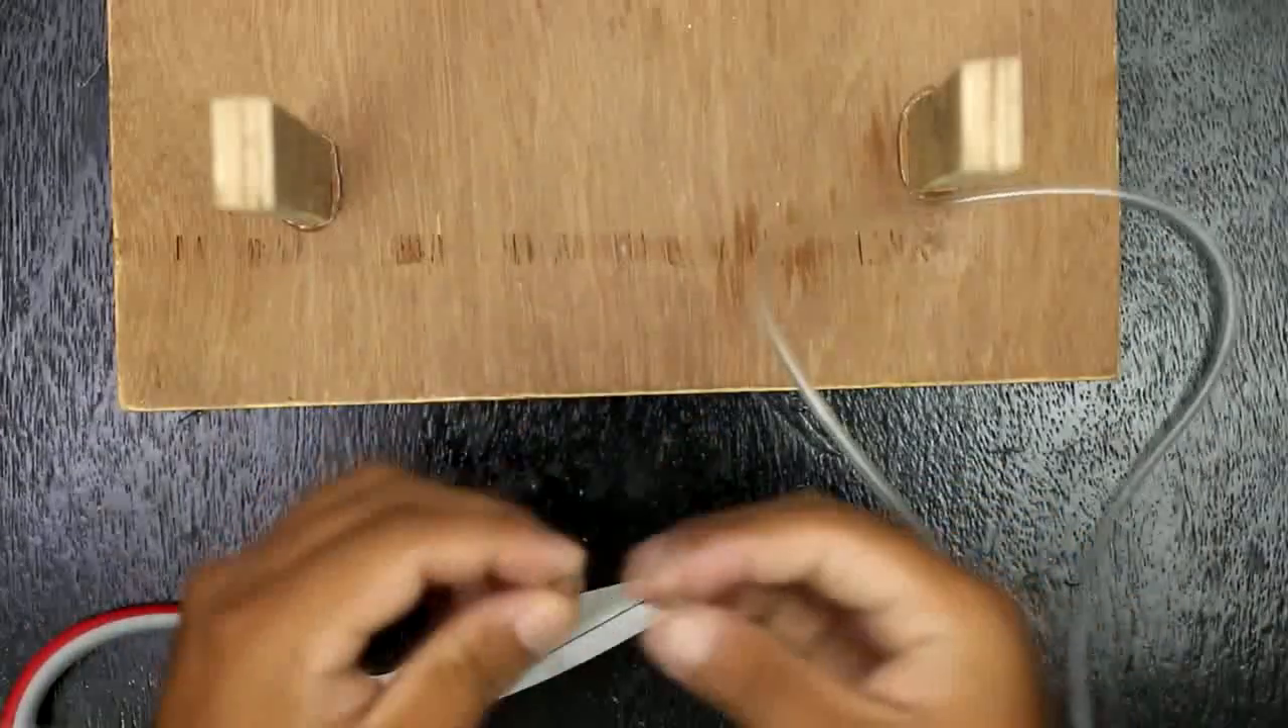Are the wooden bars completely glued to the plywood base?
Yes.